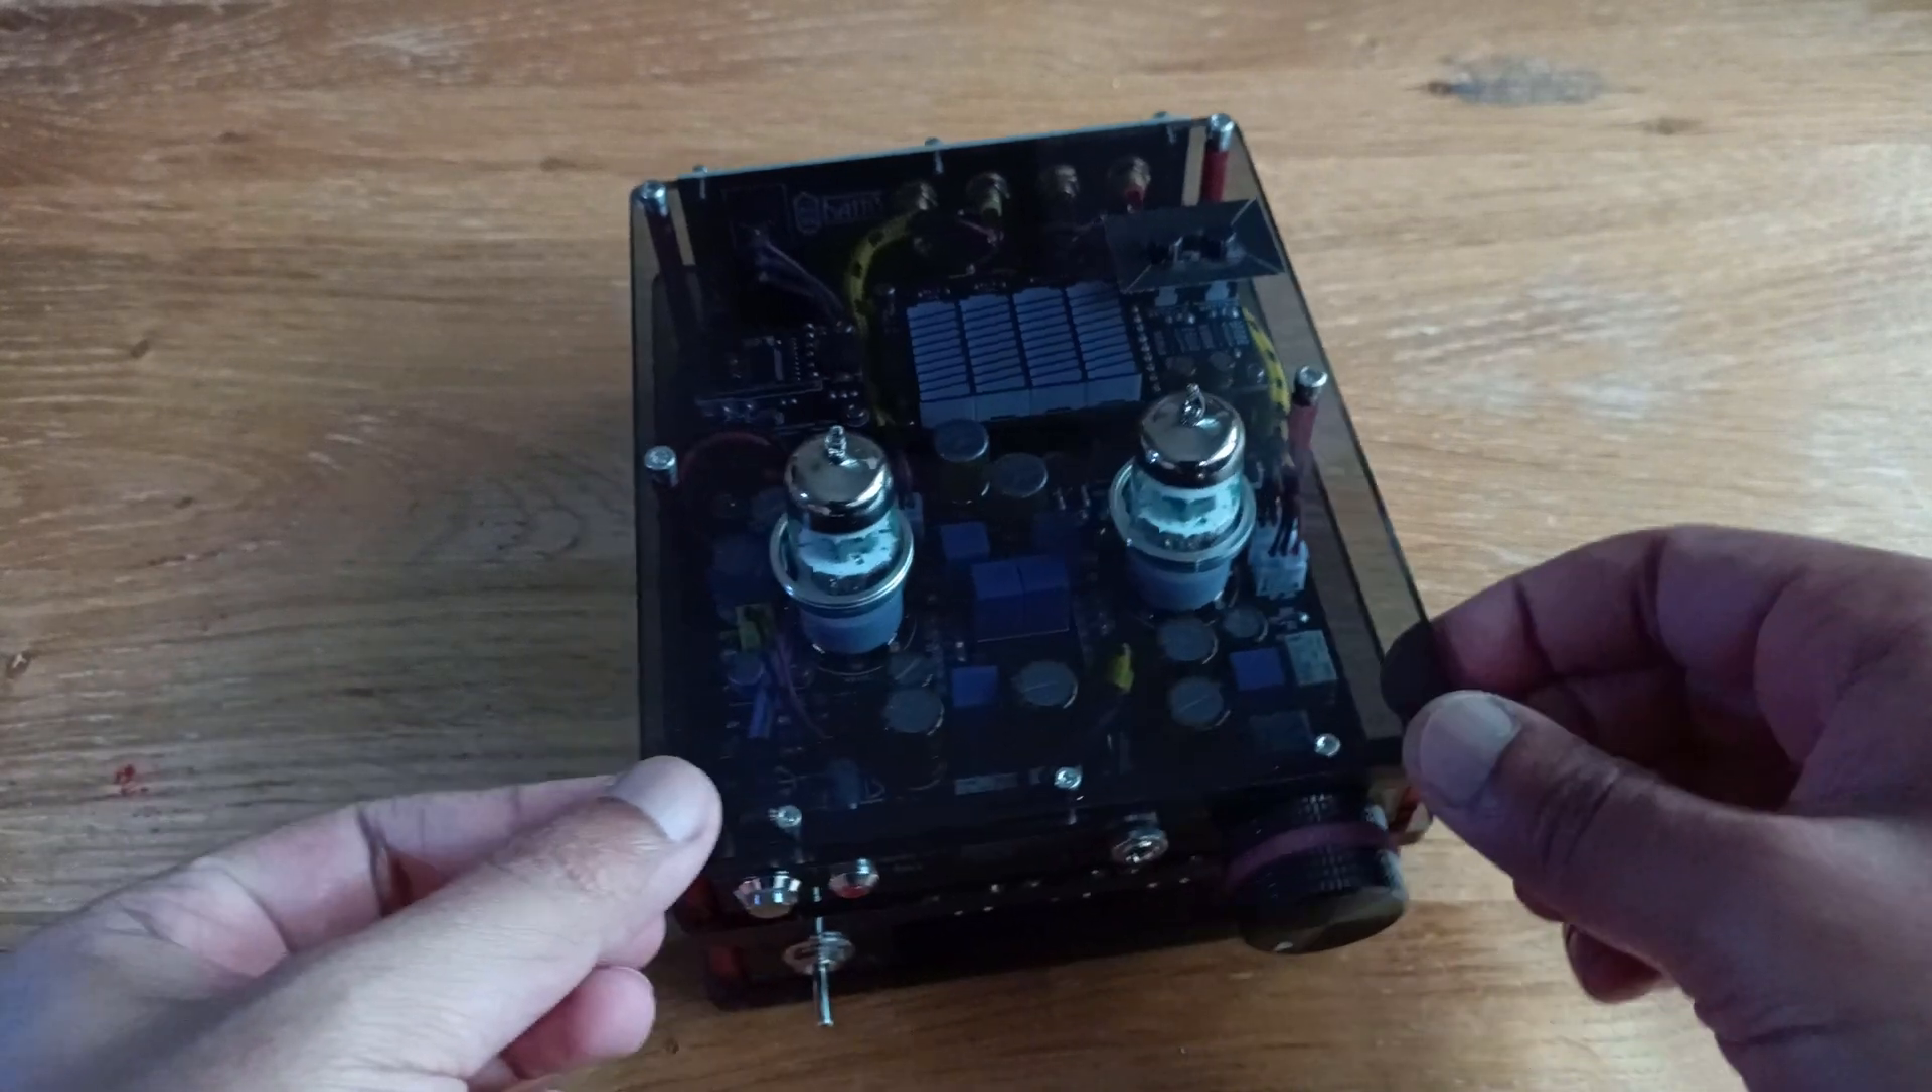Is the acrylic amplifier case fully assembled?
Yes.